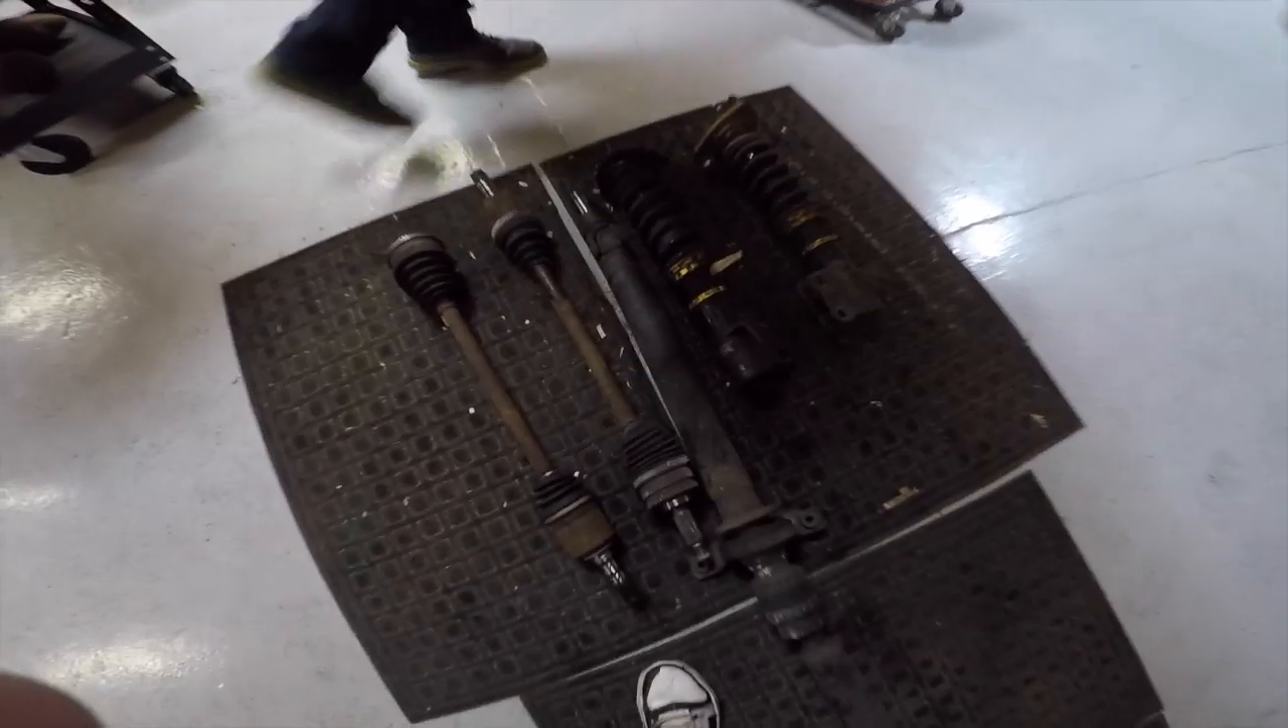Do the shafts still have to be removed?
No.